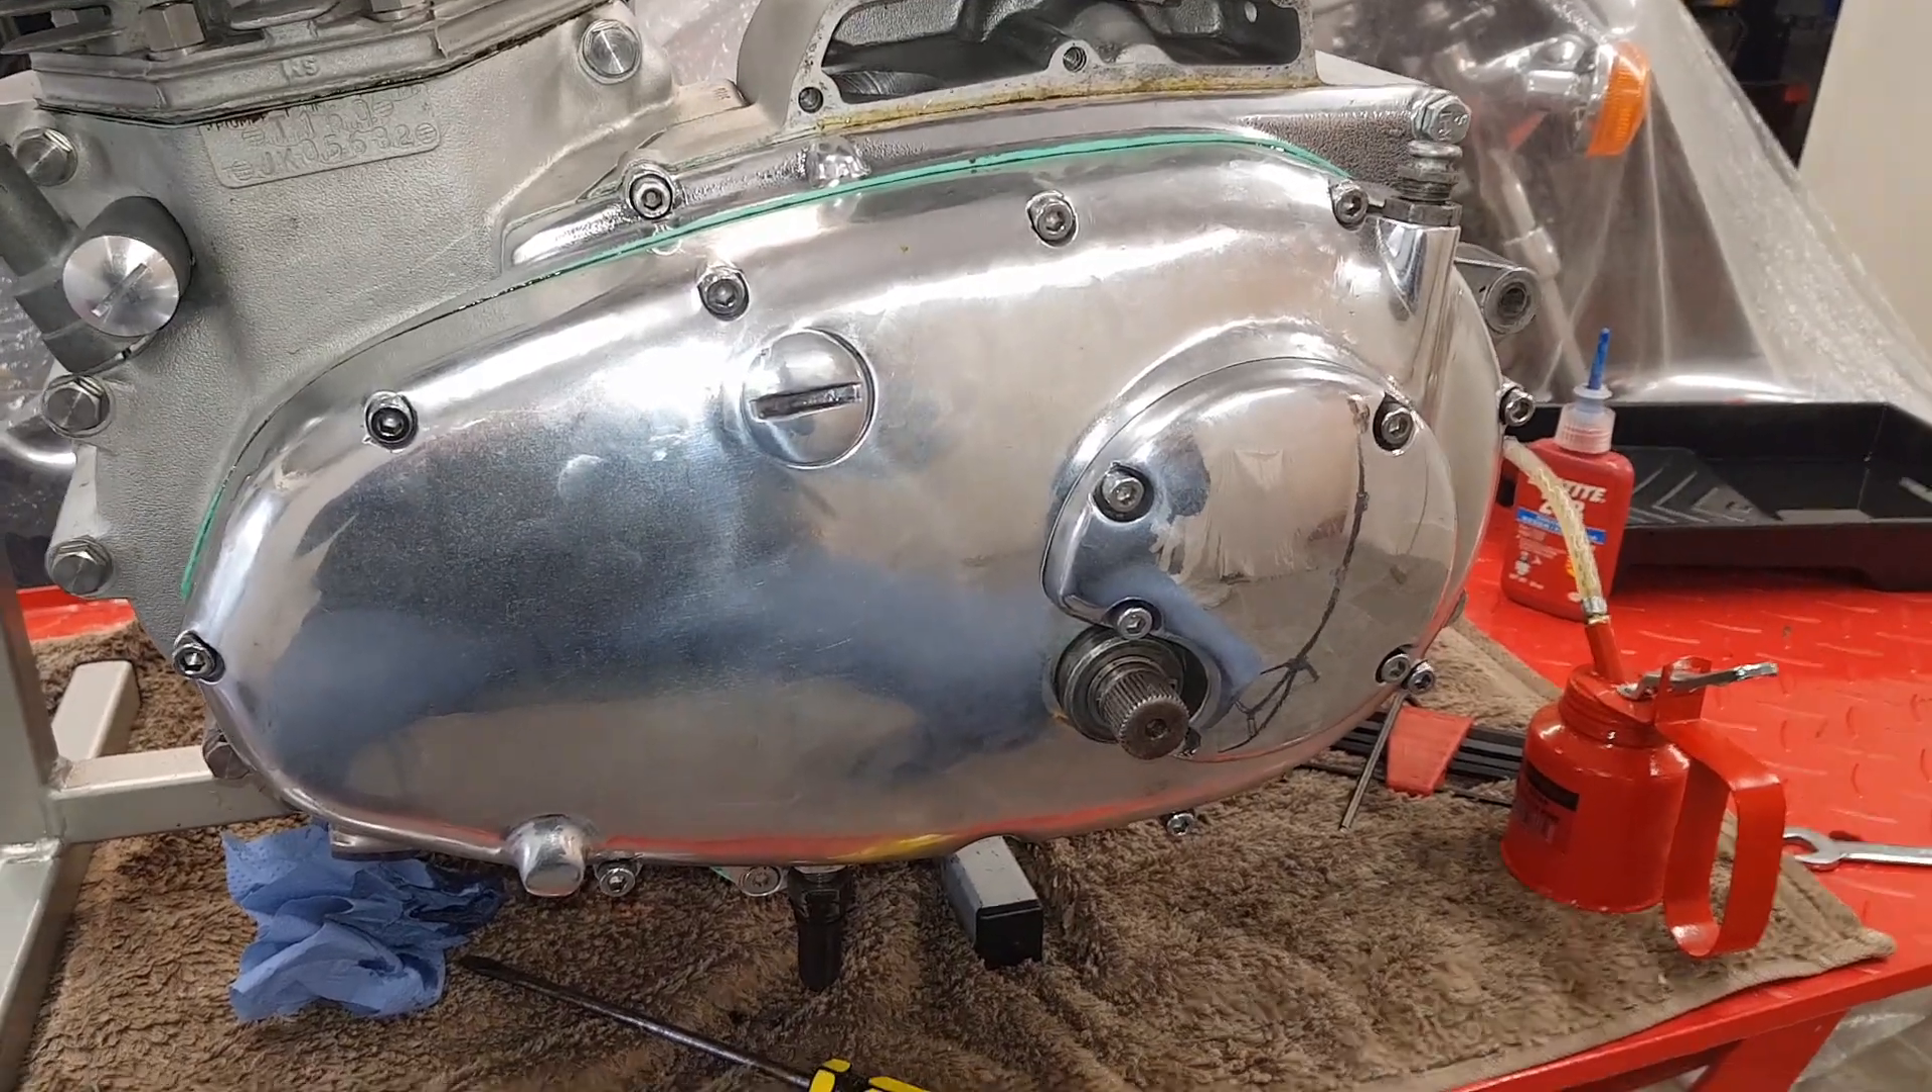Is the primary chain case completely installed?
Yes.